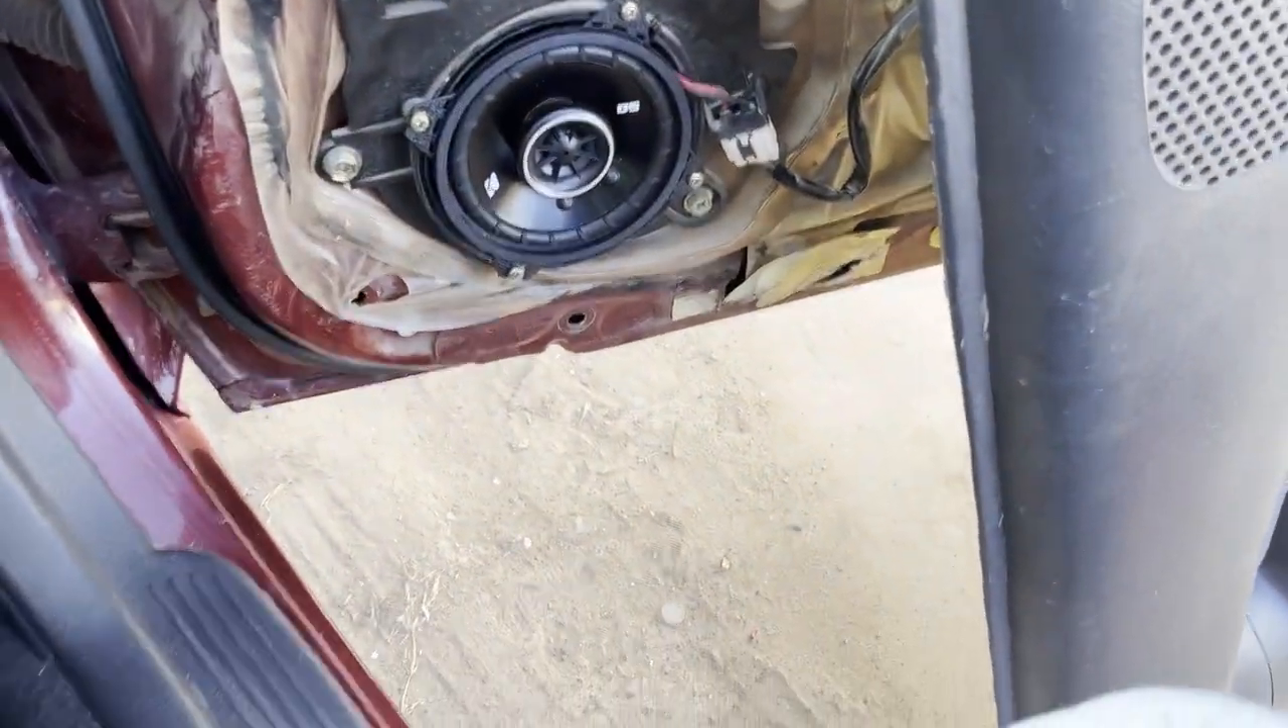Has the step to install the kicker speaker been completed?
Yes.